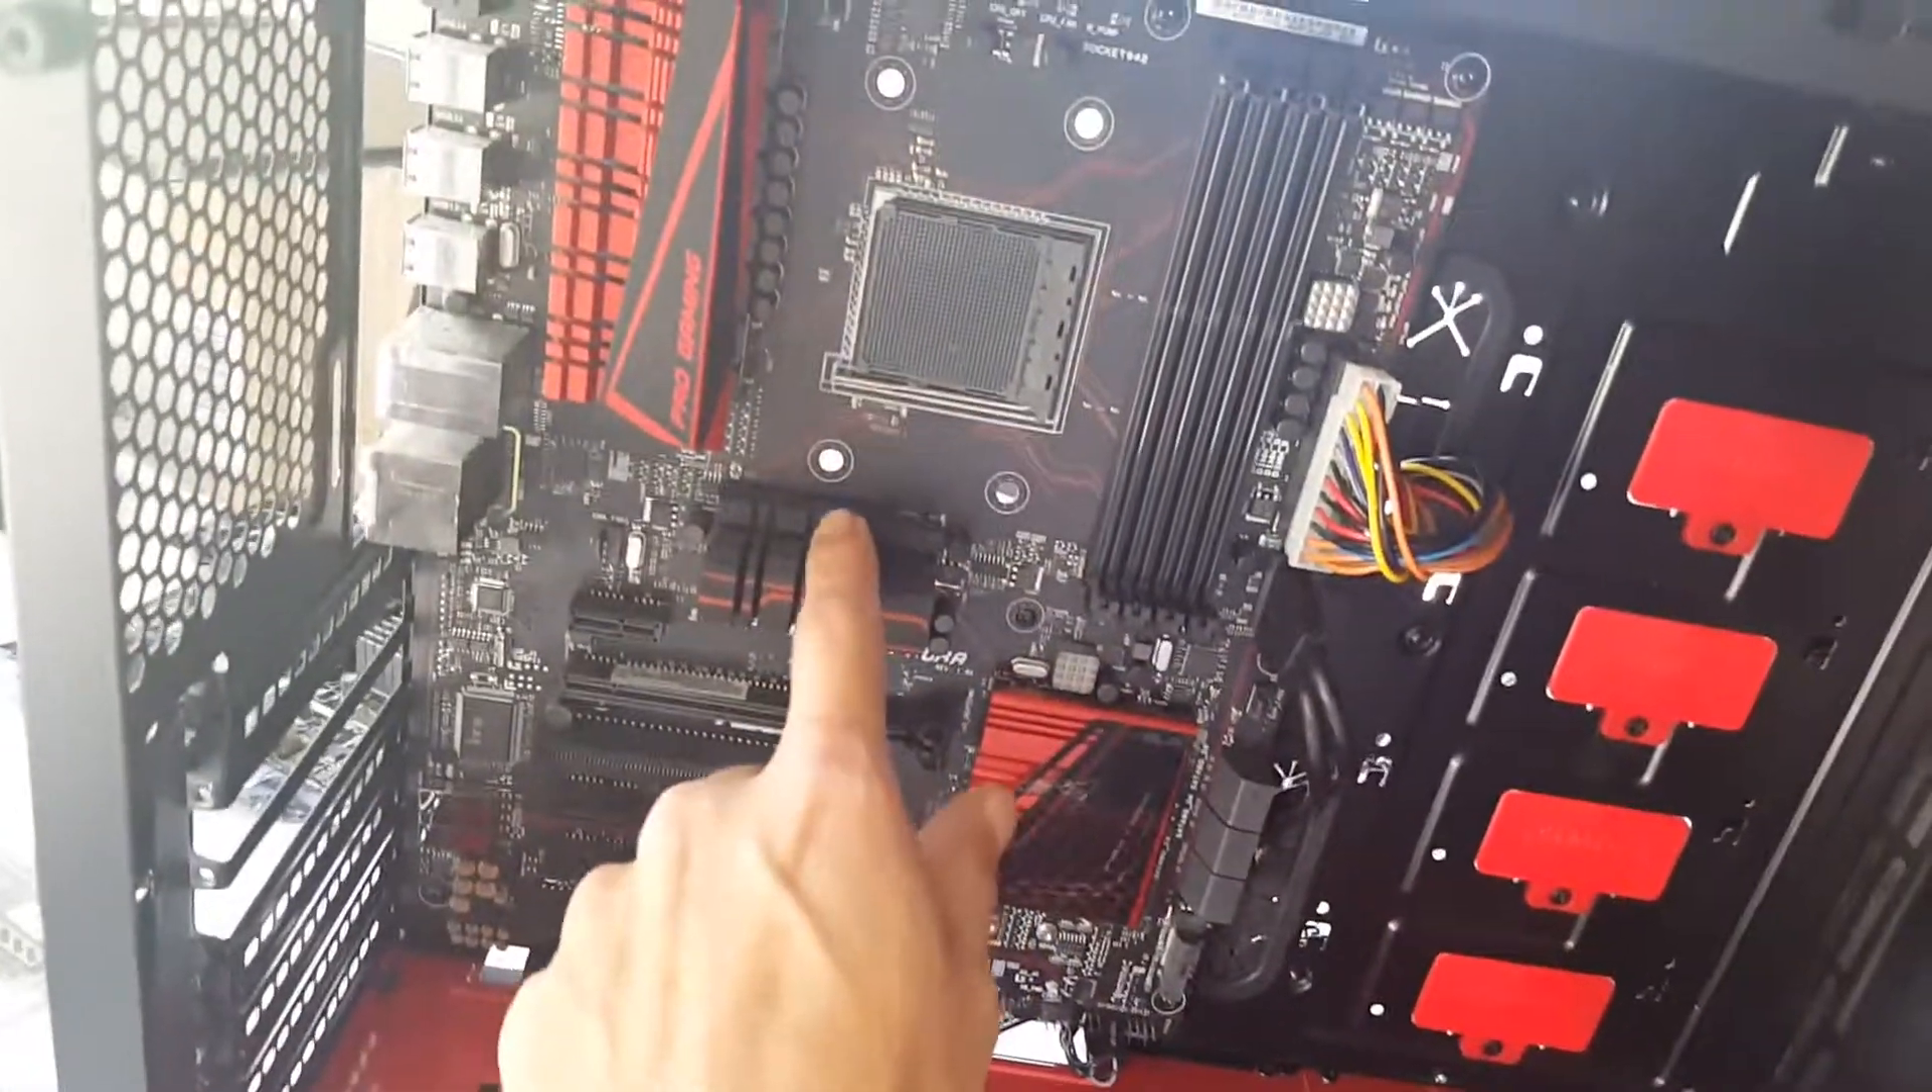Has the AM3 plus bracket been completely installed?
No.